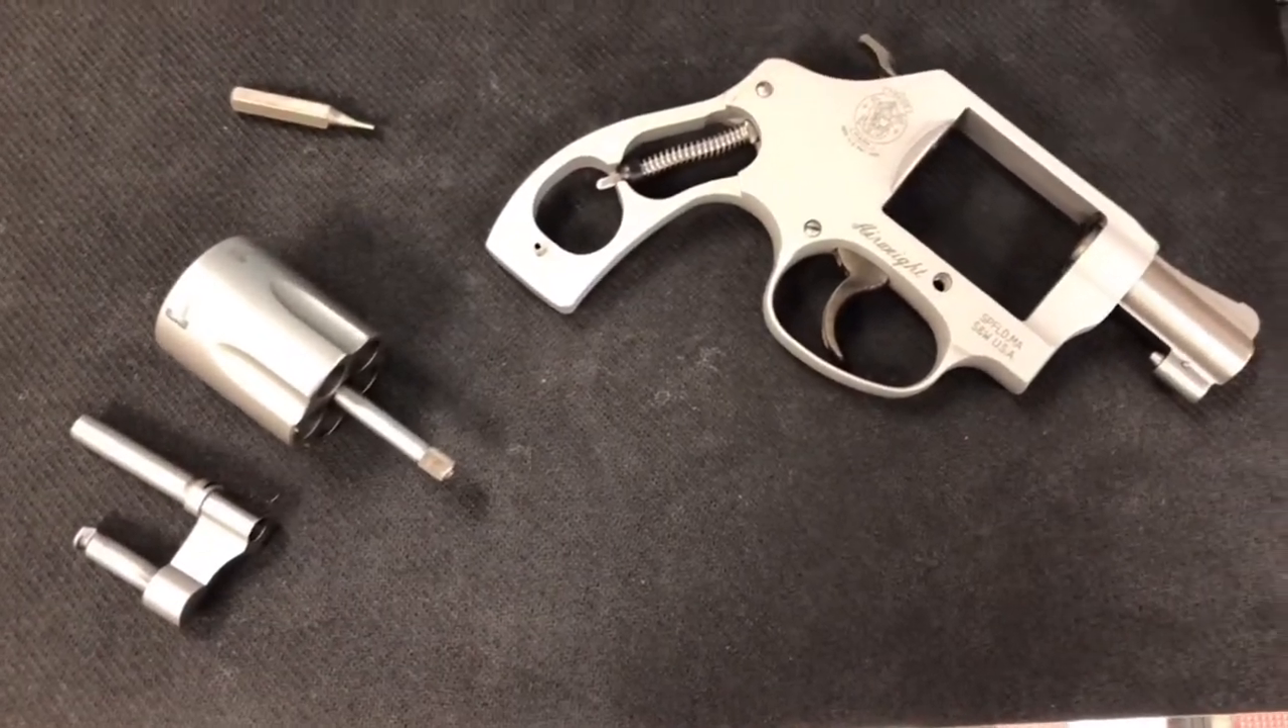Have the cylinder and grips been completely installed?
No.